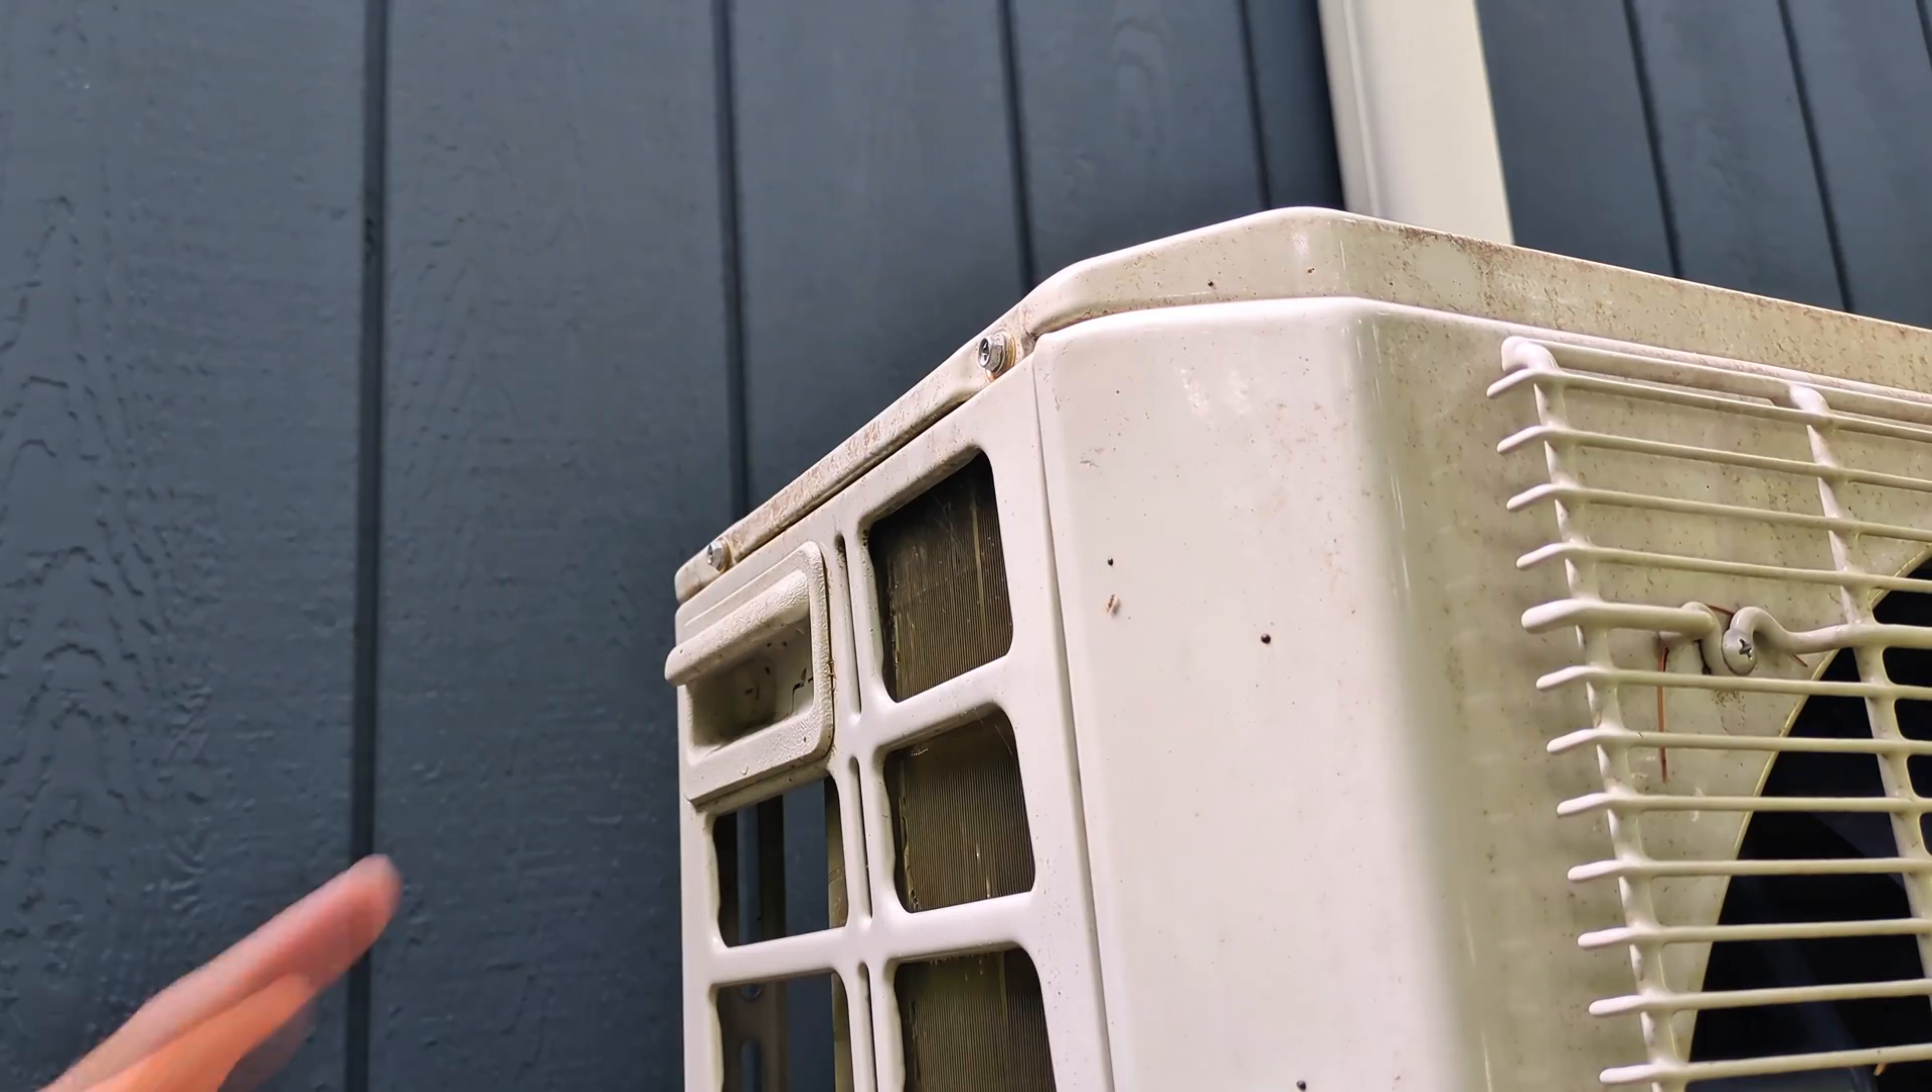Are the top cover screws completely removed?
No.